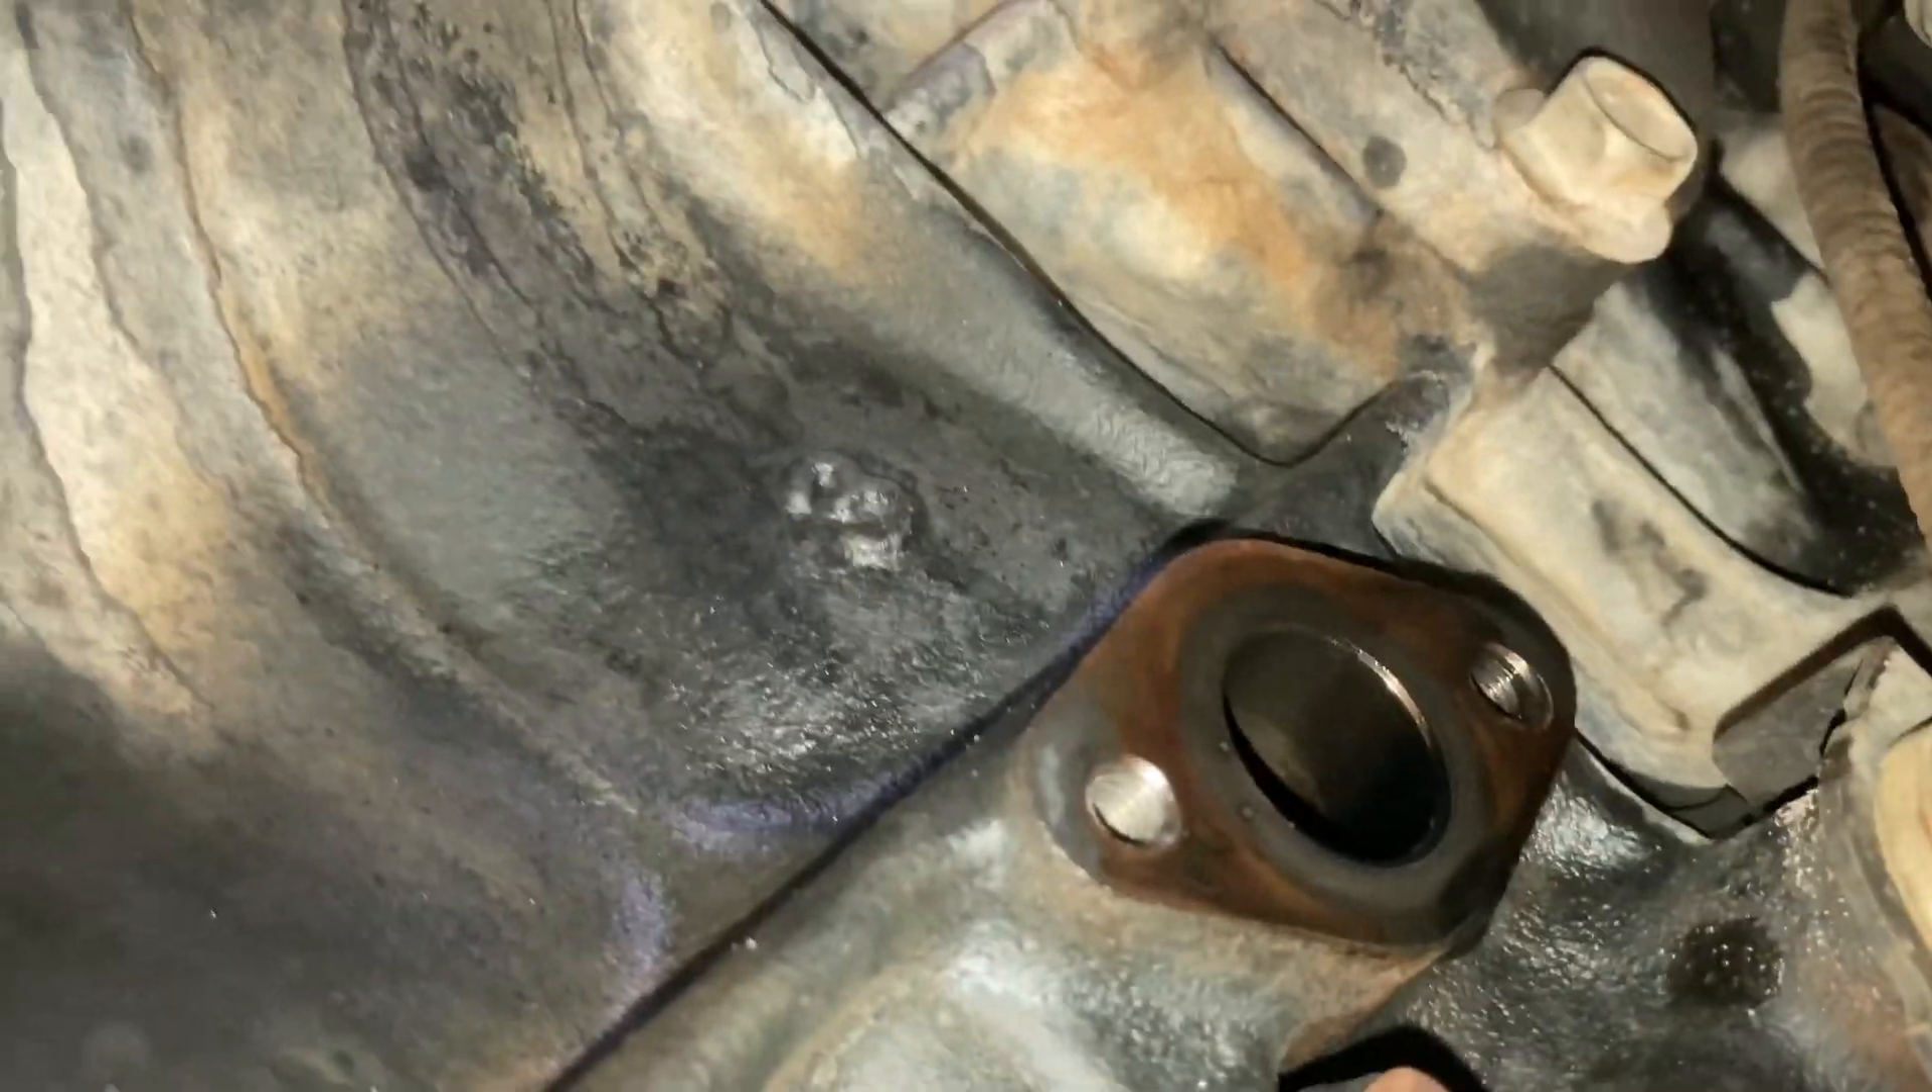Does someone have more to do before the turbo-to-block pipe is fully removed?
No.